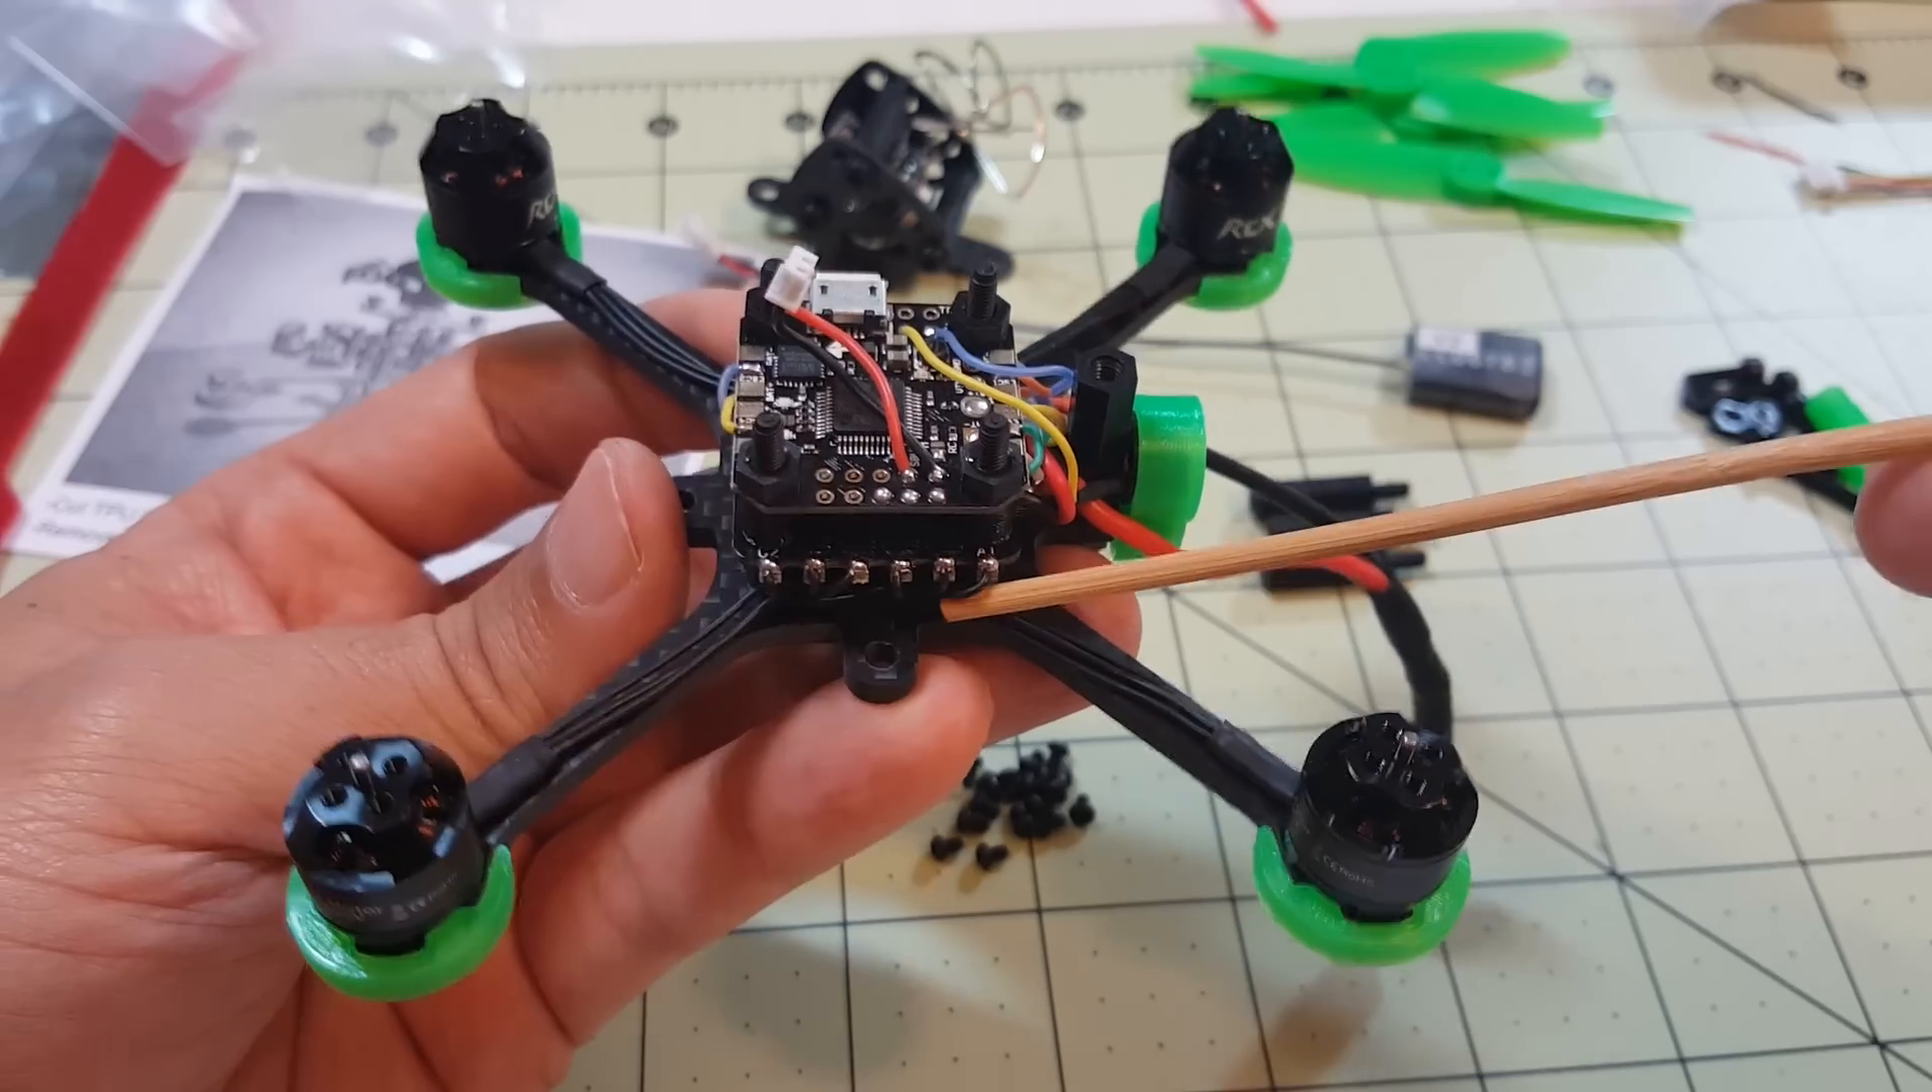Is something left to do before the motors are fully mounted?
No.